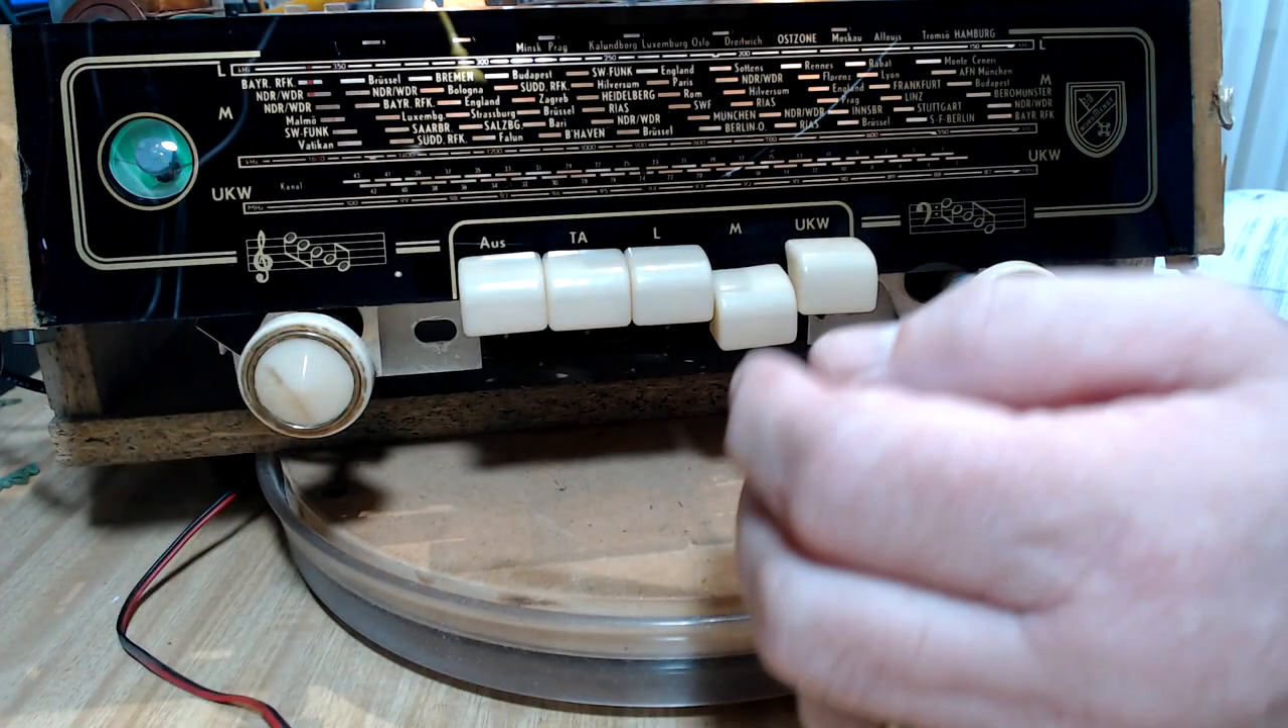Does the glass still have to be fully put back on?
No.